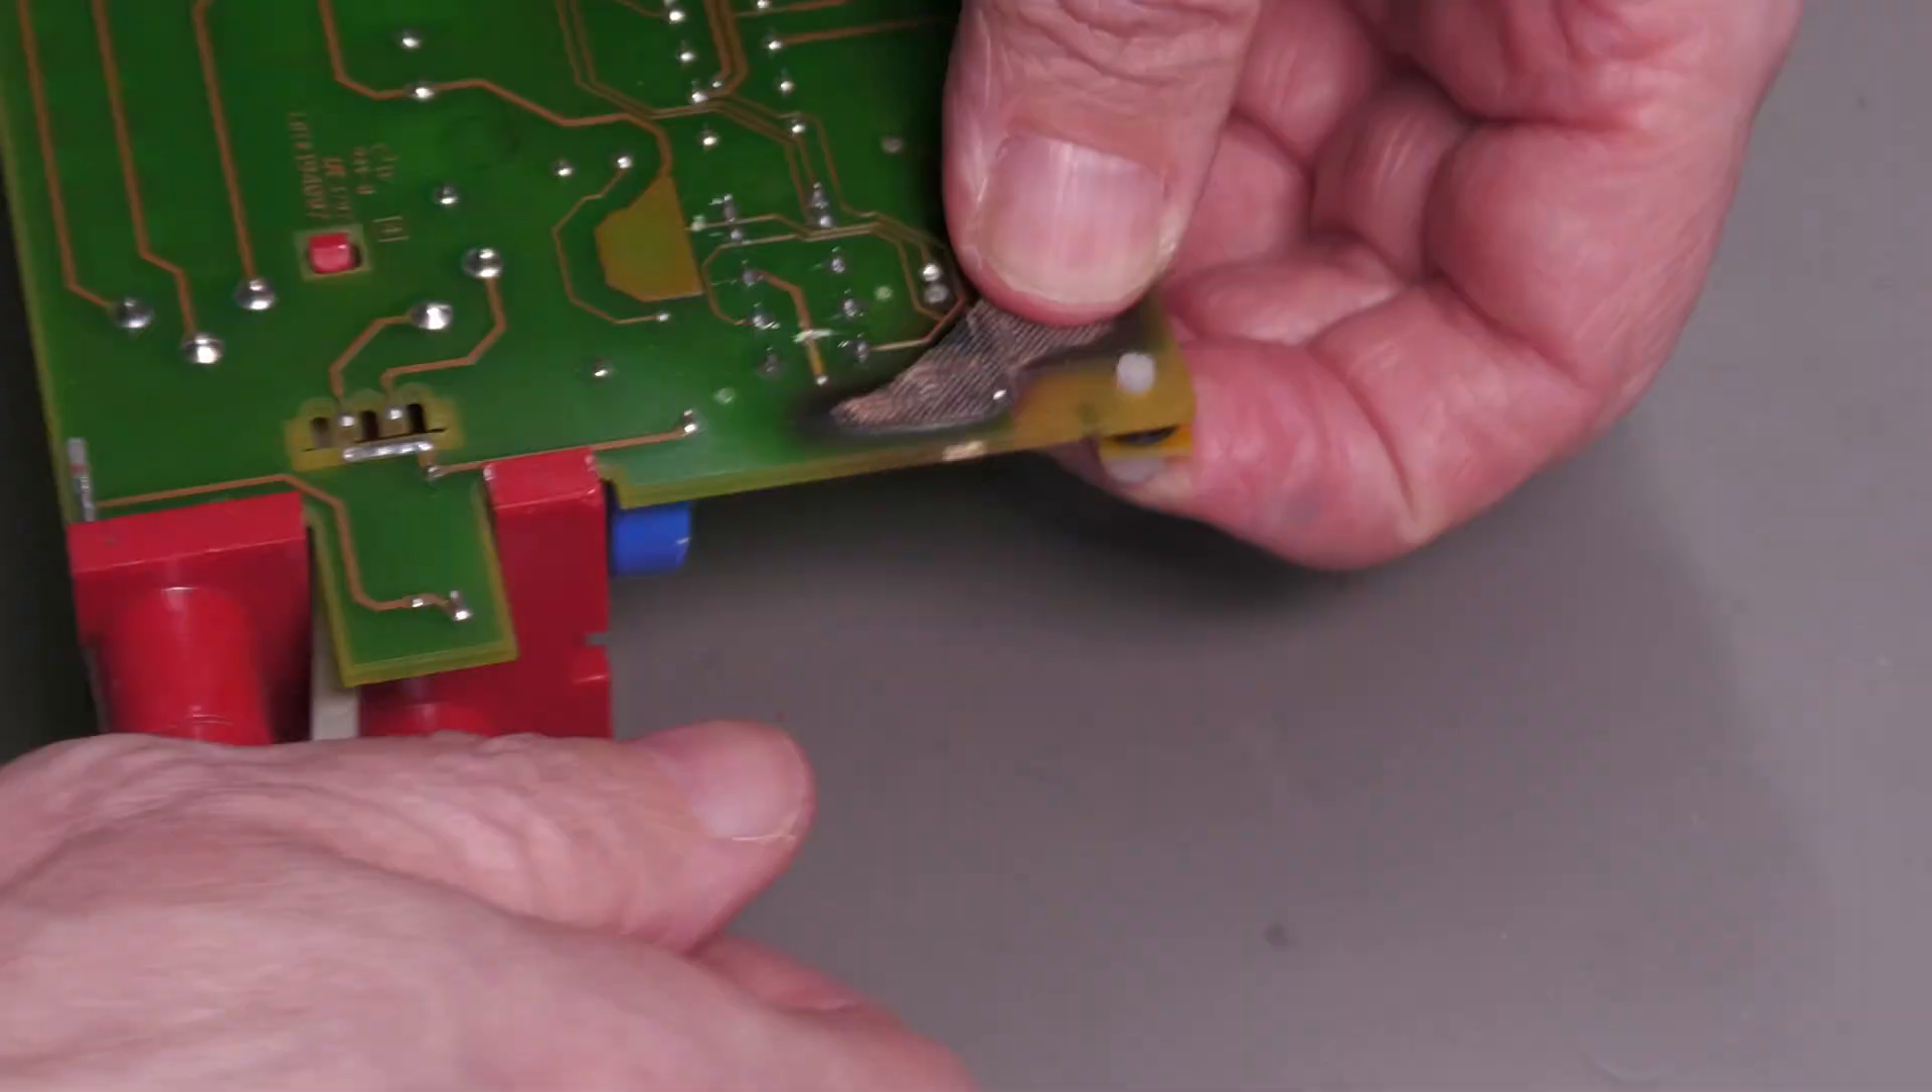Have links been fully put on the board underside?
No.